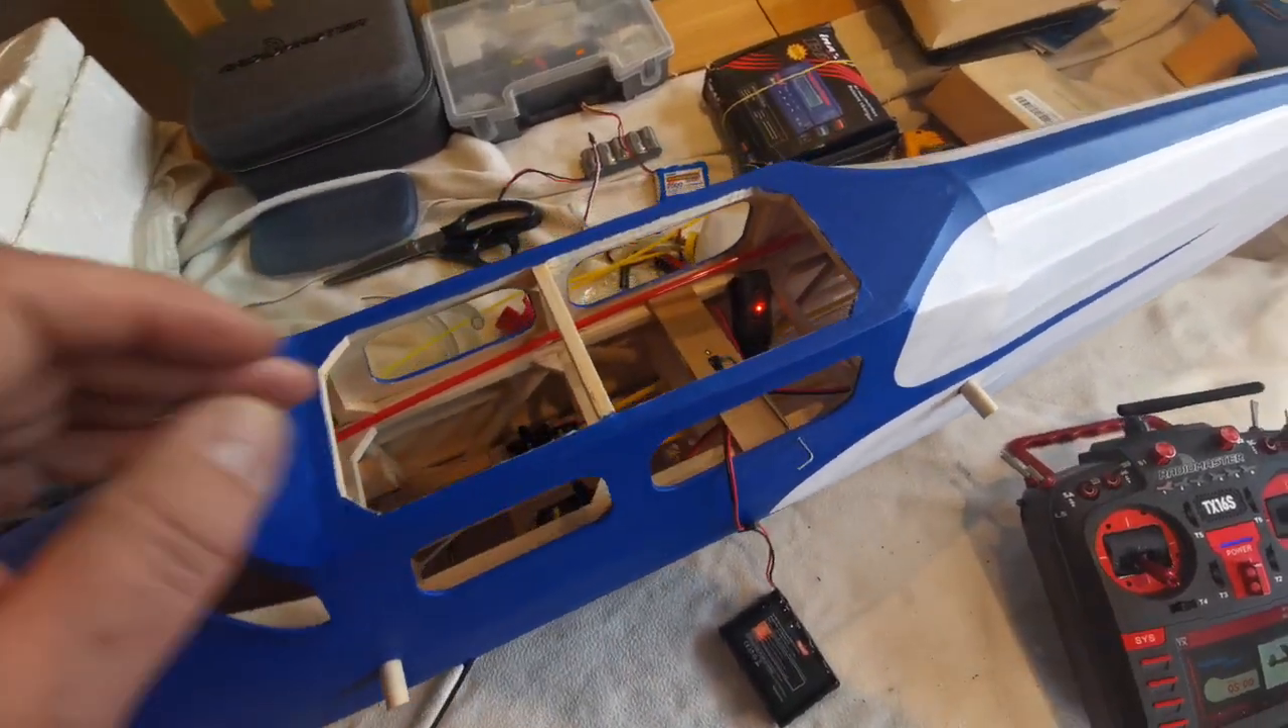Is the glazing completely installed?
No.